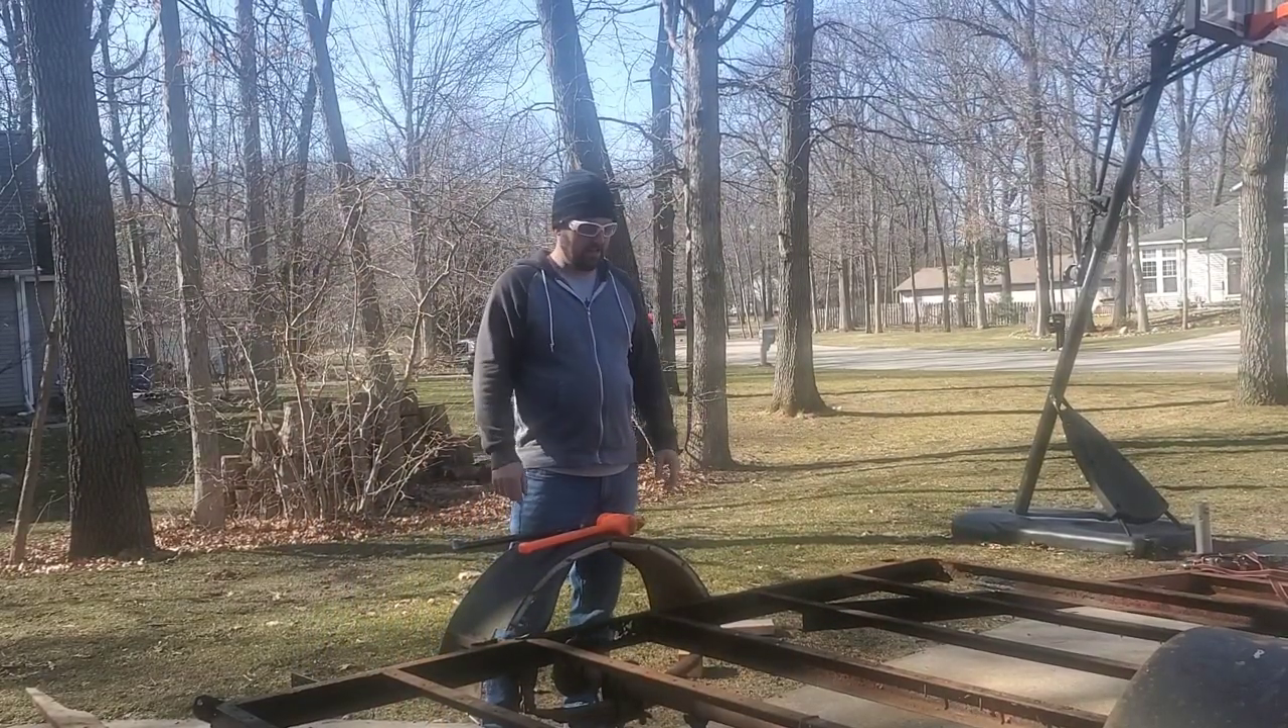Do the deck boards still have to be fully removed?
No.